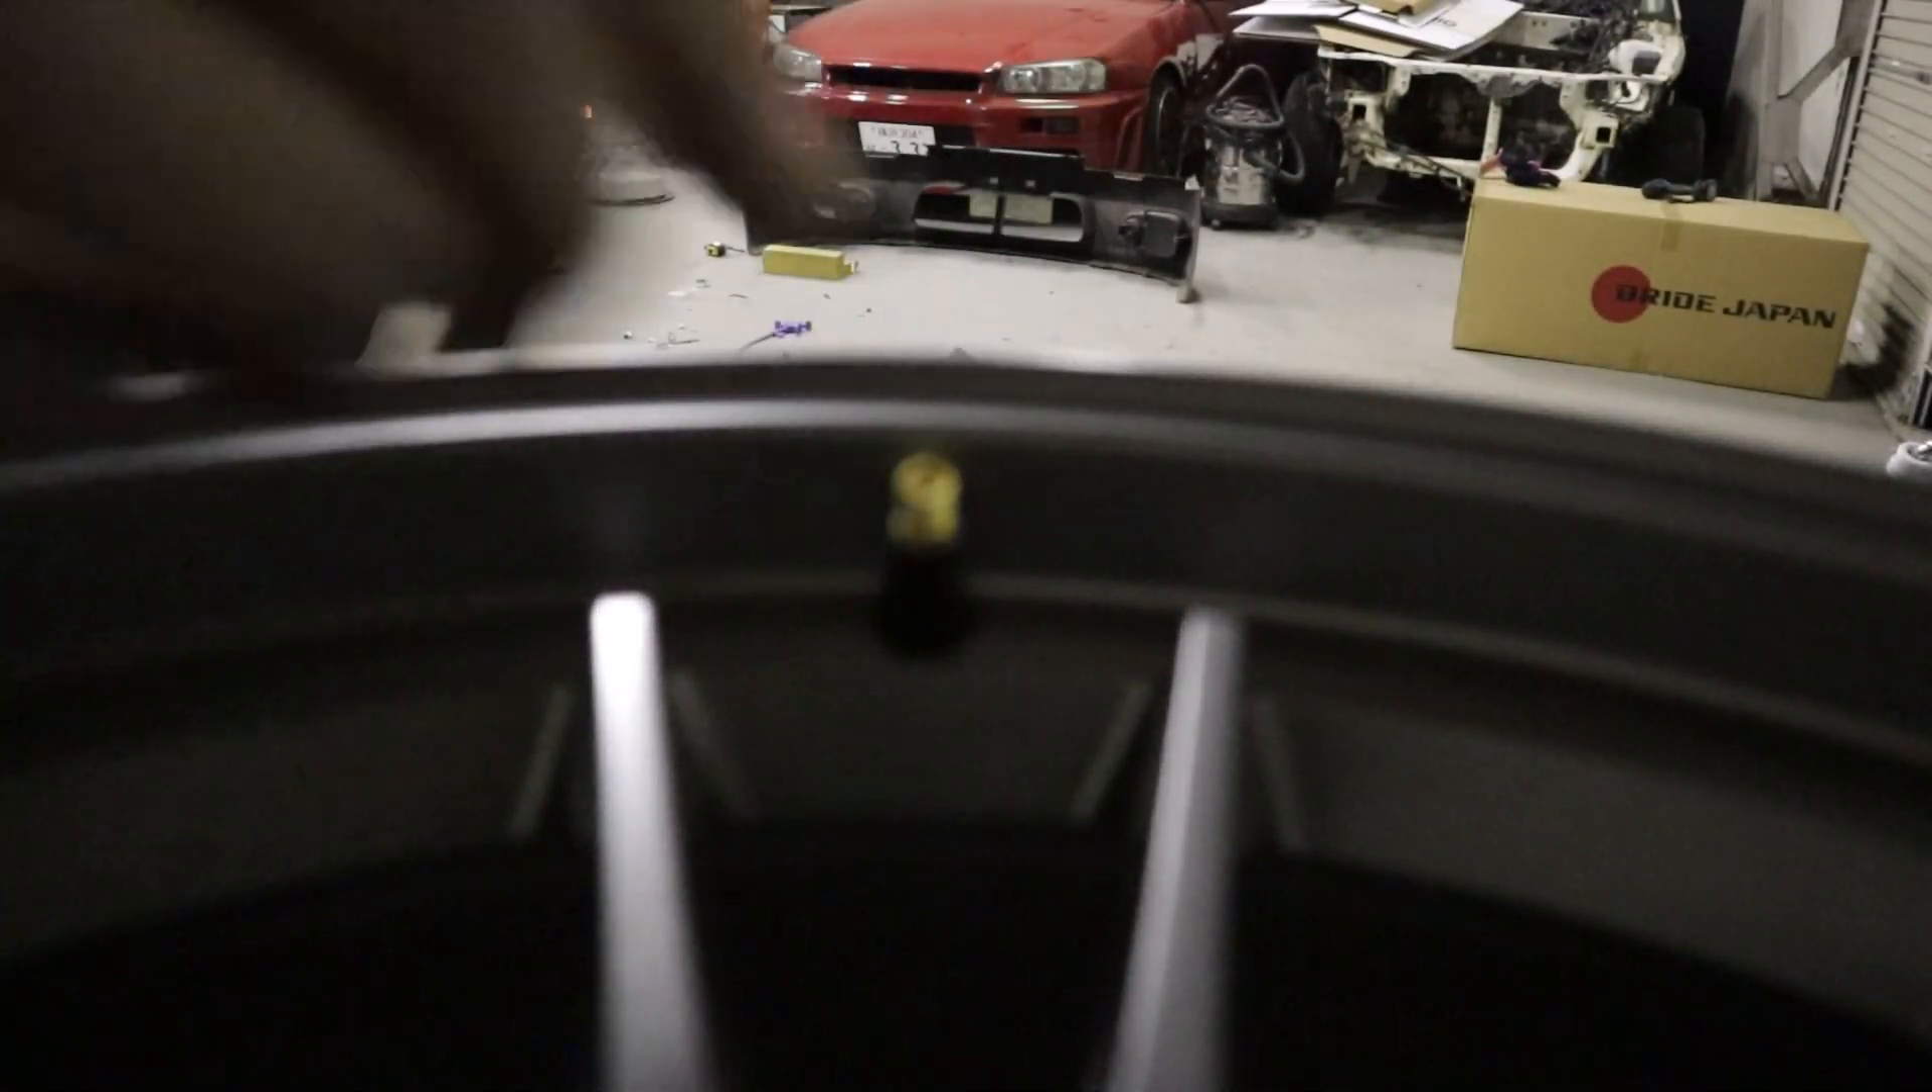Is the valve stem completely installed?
Yes.